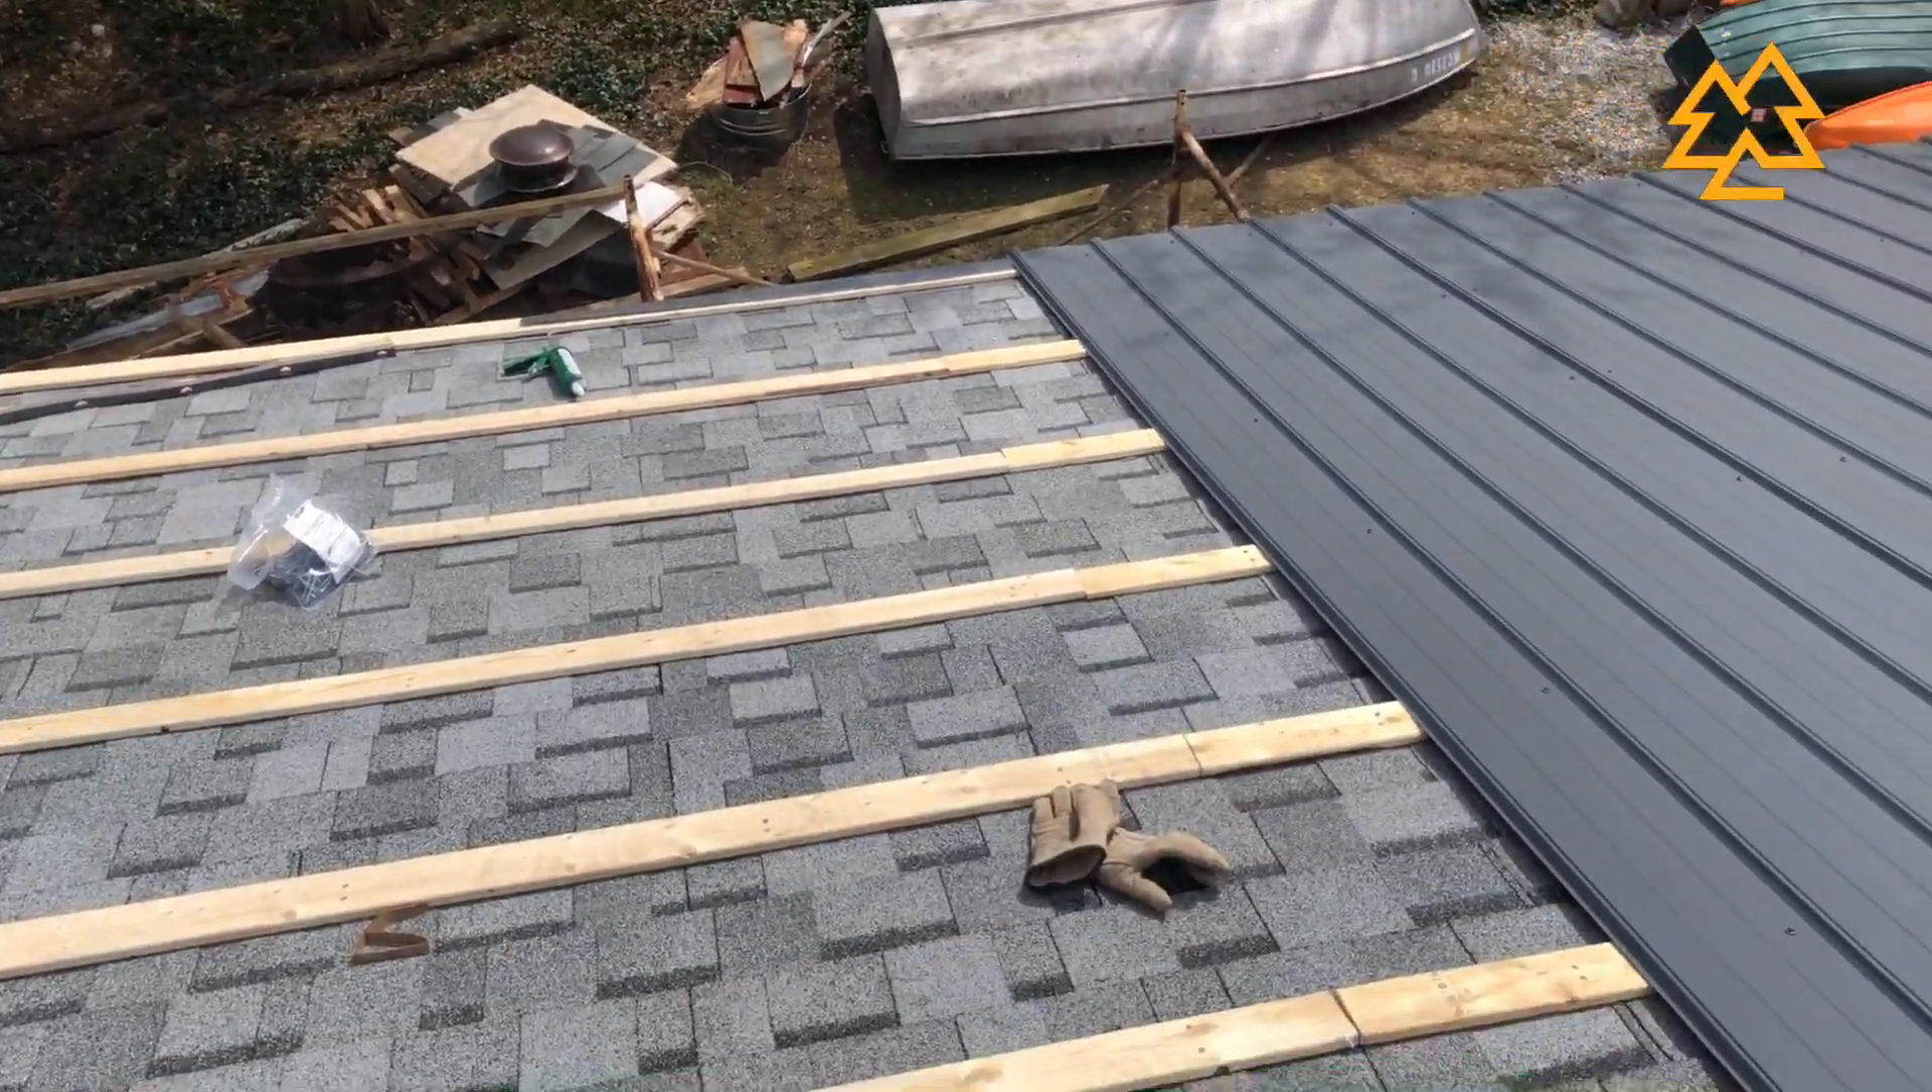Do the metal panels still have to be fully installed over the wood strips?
Yes.